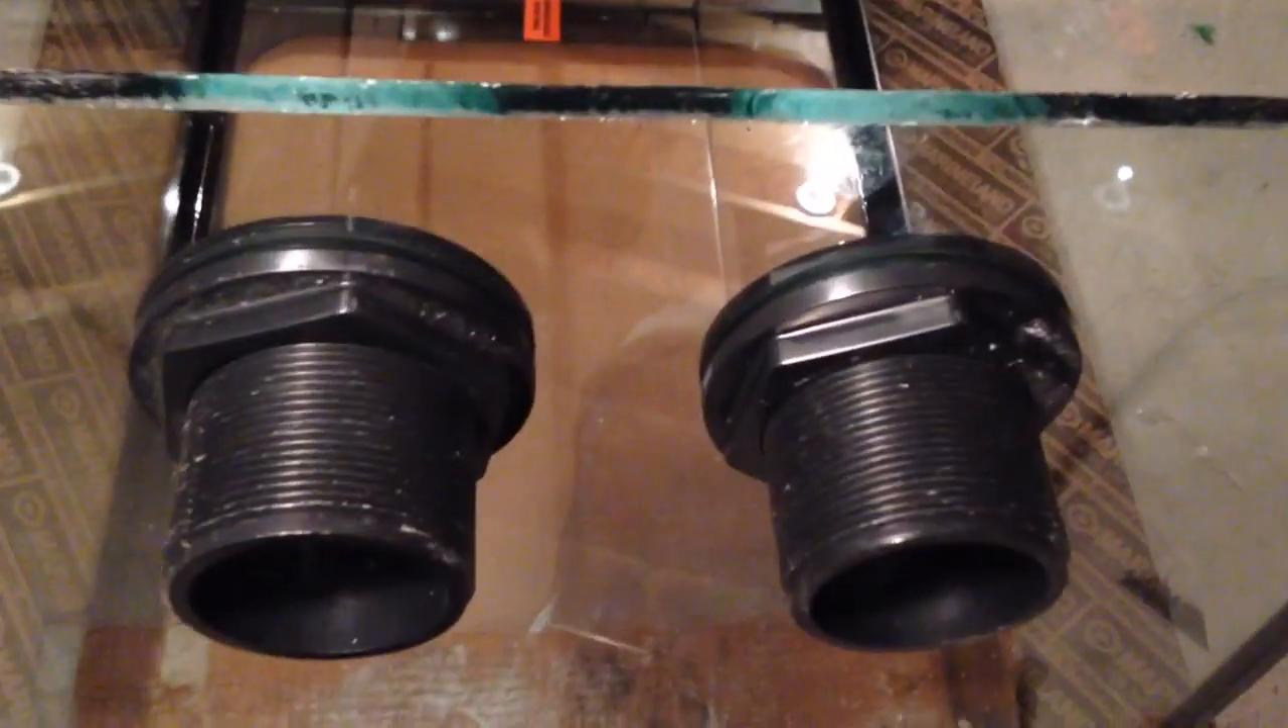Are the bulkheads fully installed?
Yes.